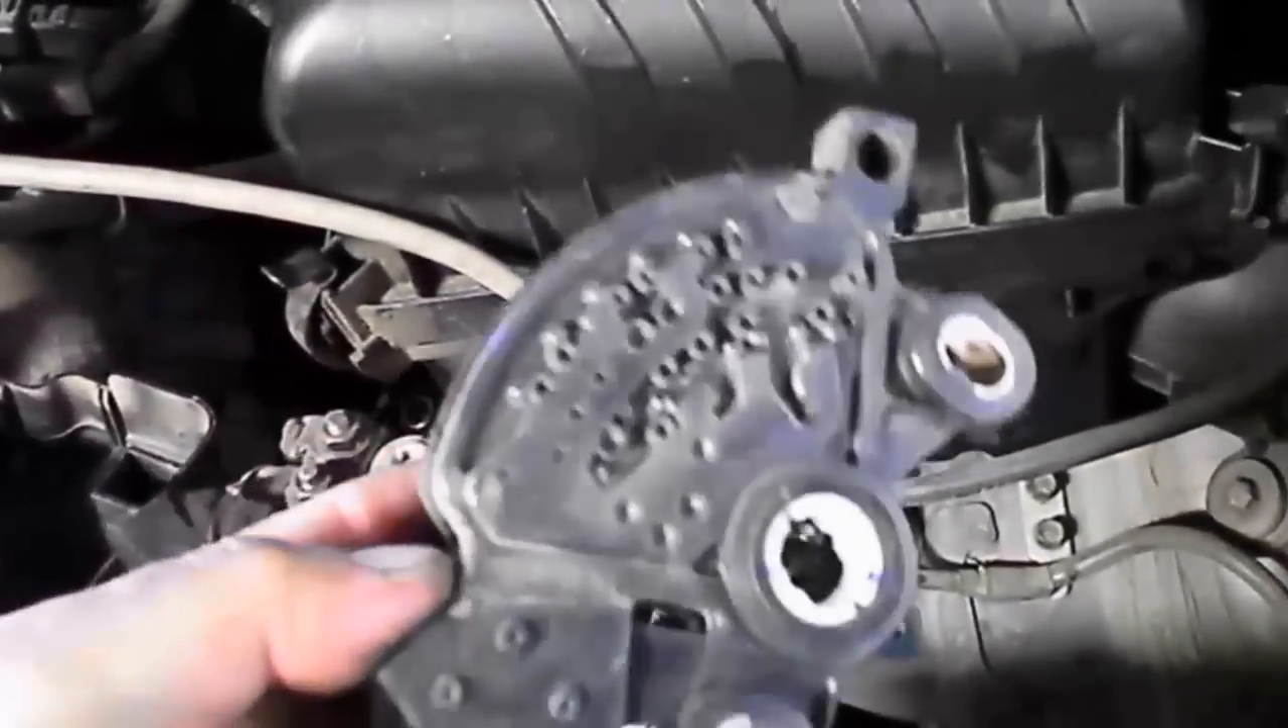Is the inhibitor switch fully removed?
Yes.